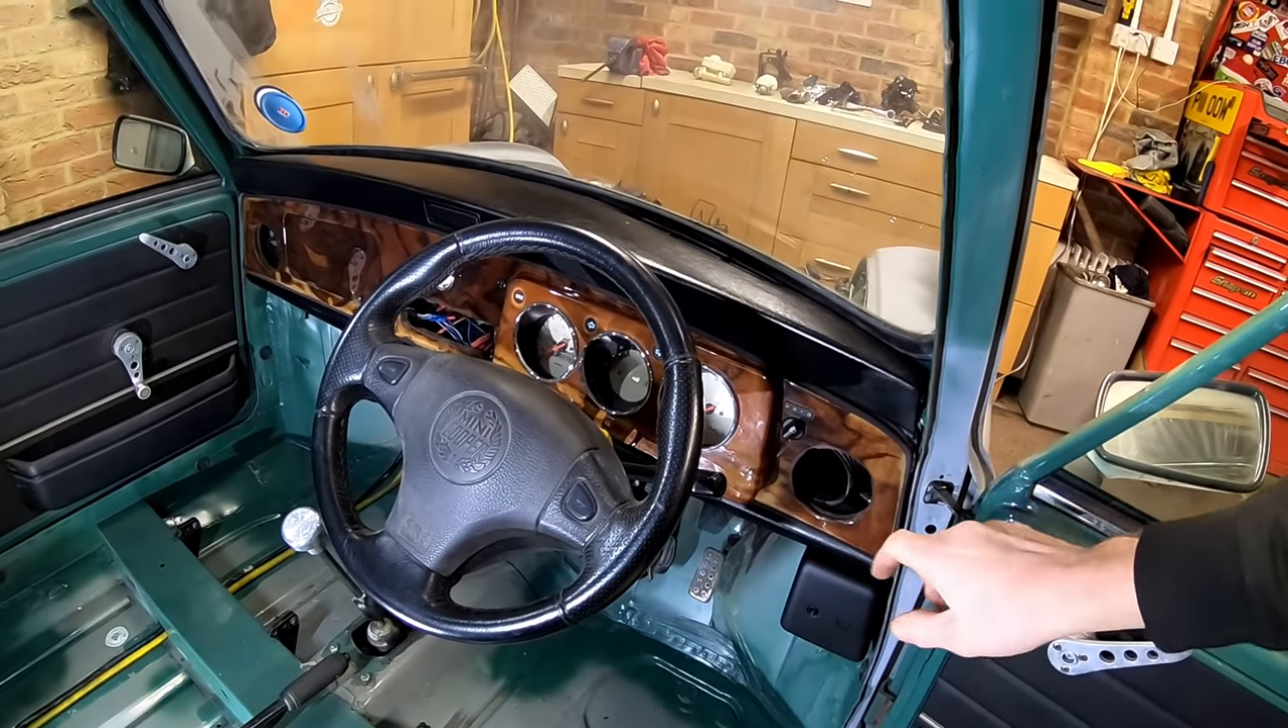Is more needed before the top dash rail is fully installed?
No.